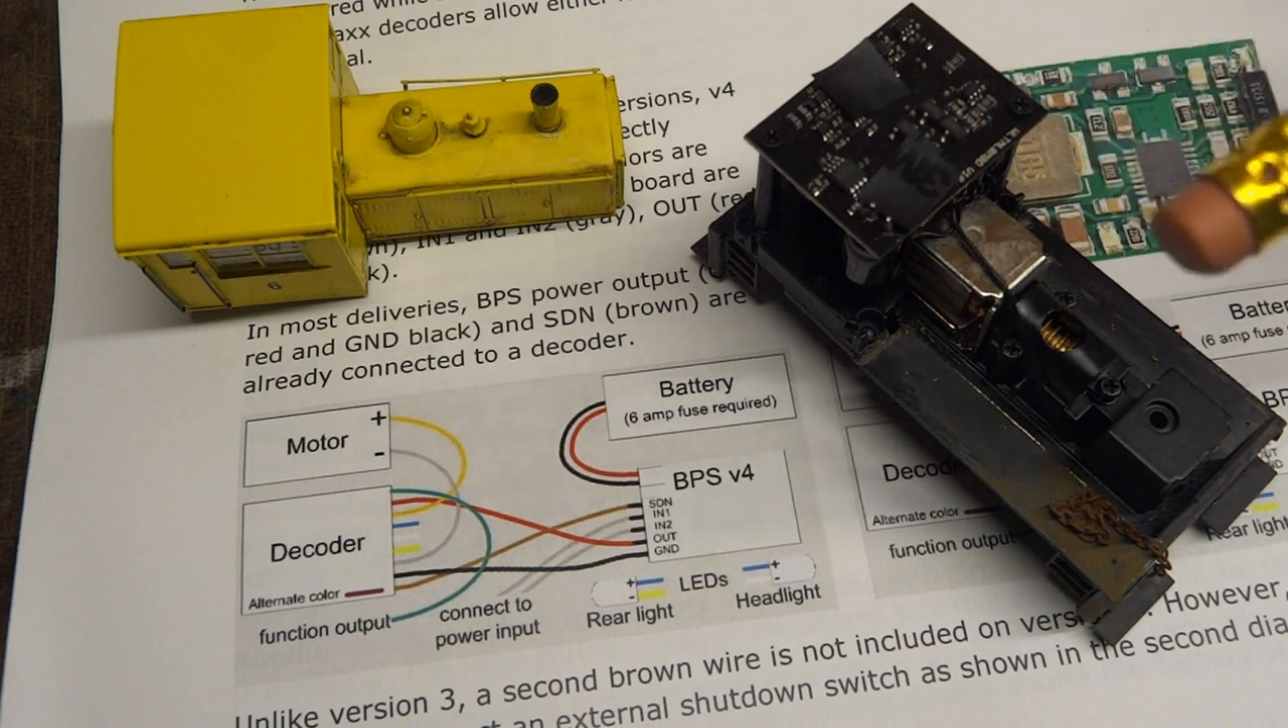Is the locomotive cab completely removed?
Yes.